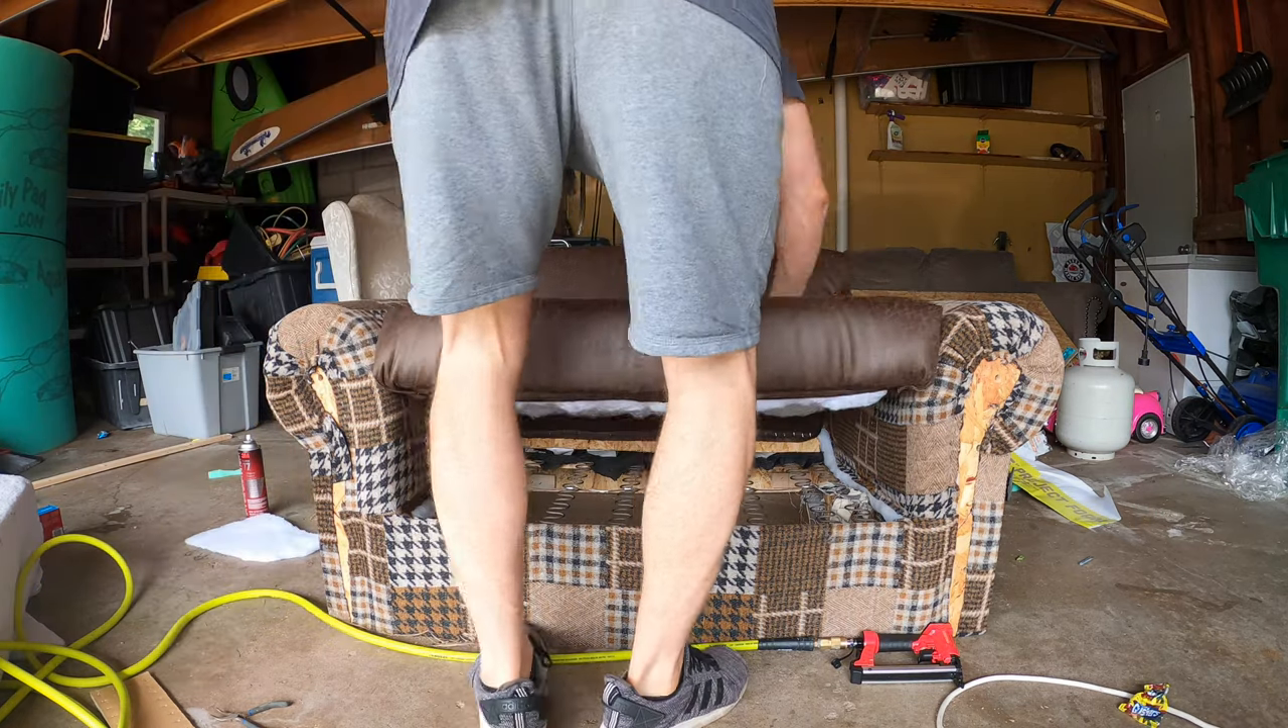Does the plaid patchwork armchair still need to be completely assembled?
Yes.